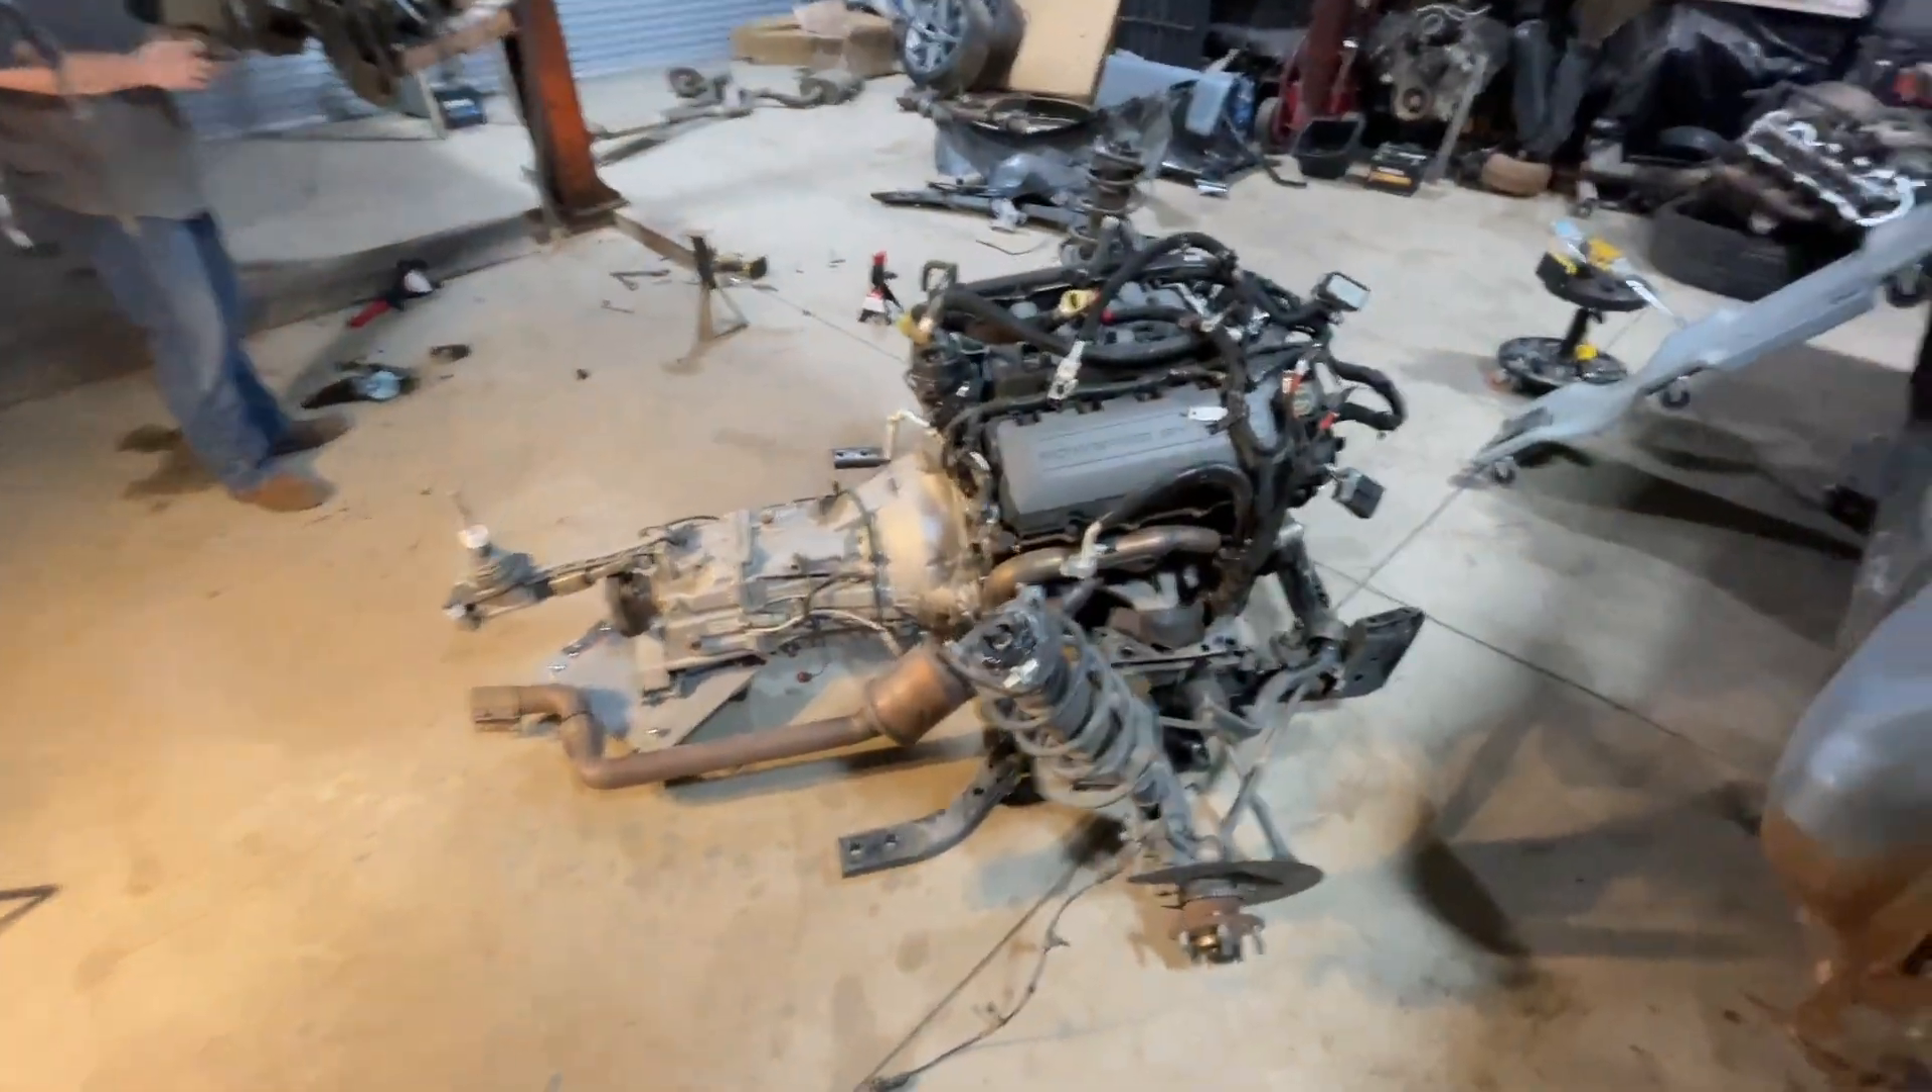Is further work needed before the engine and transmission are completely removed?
No.